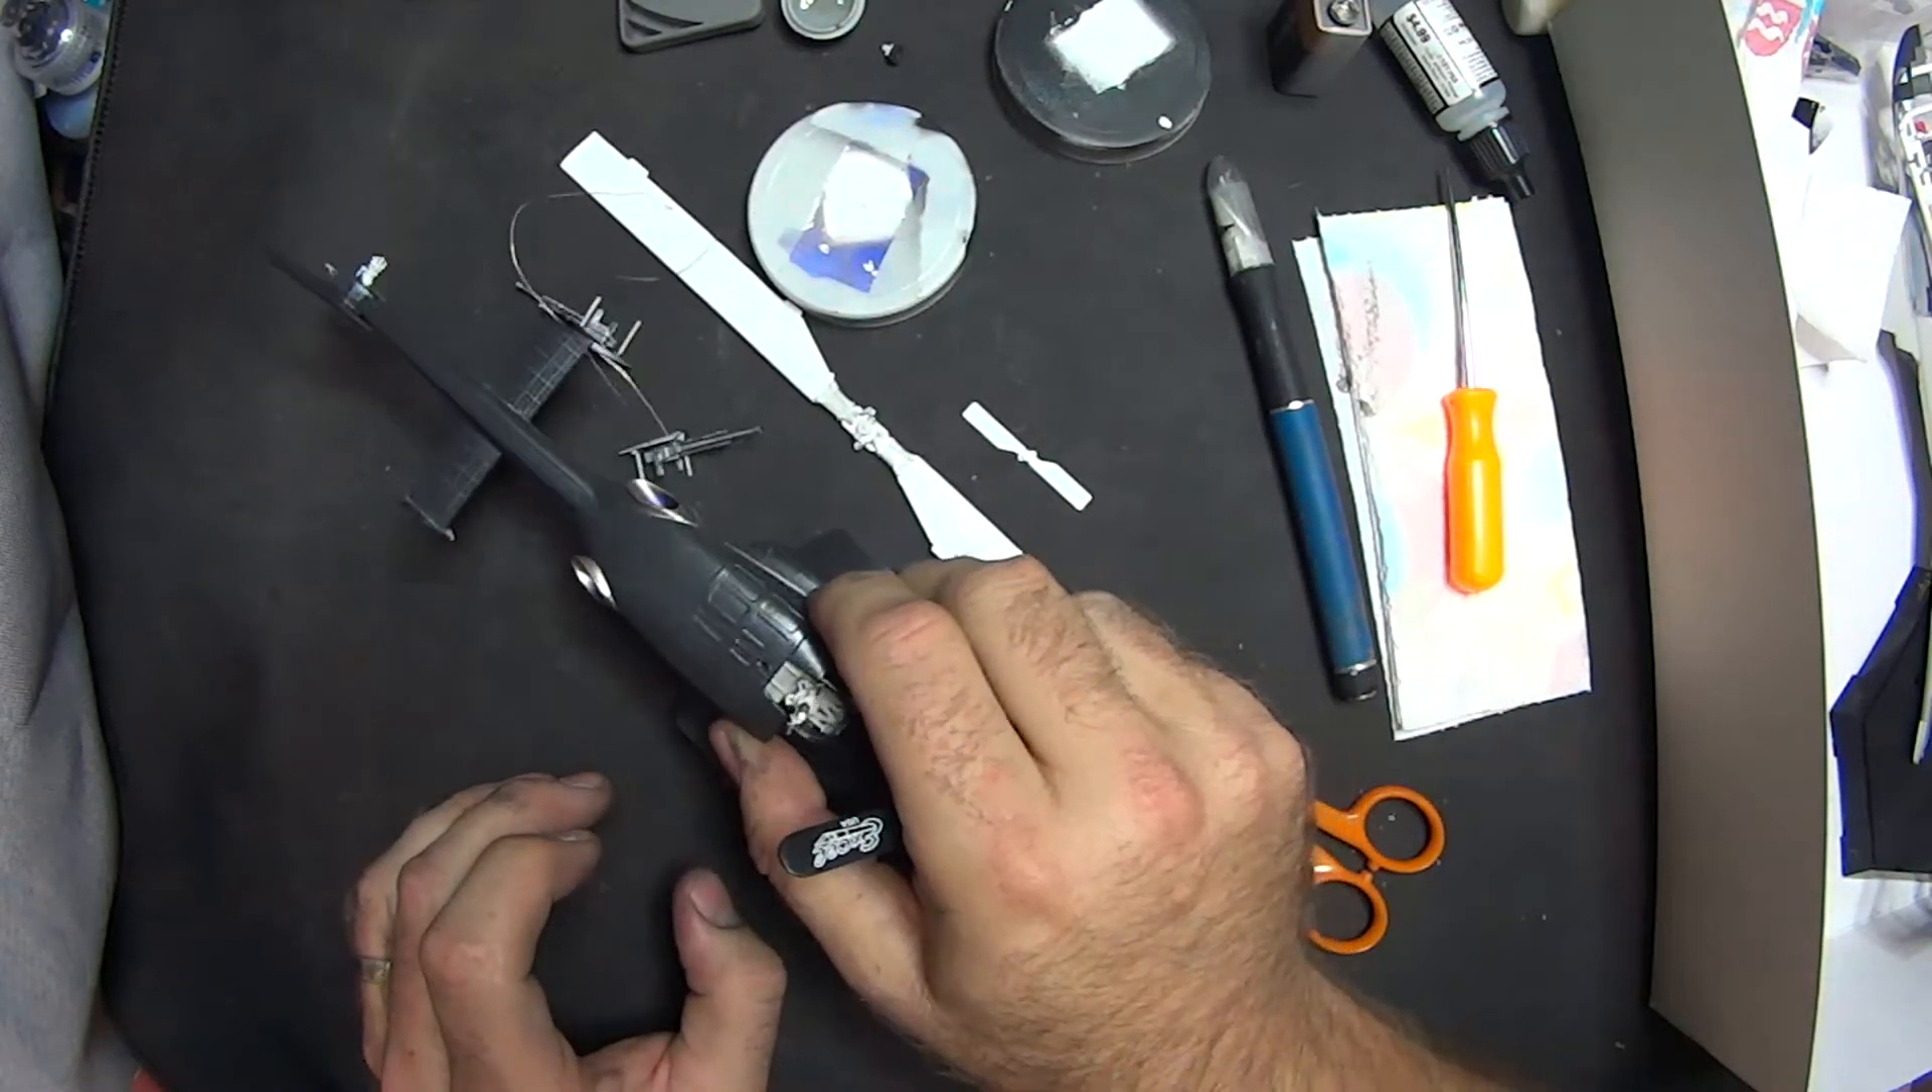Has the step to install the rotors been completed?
No.